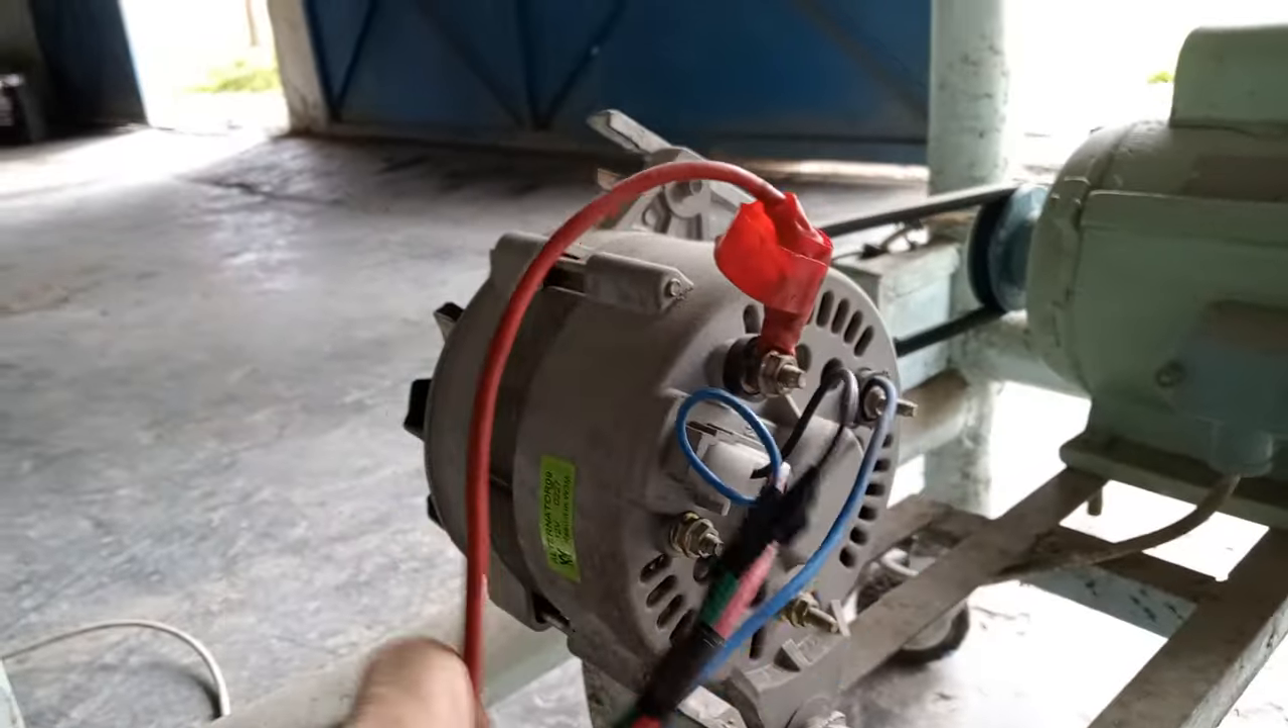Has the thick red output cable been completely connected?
Yes.